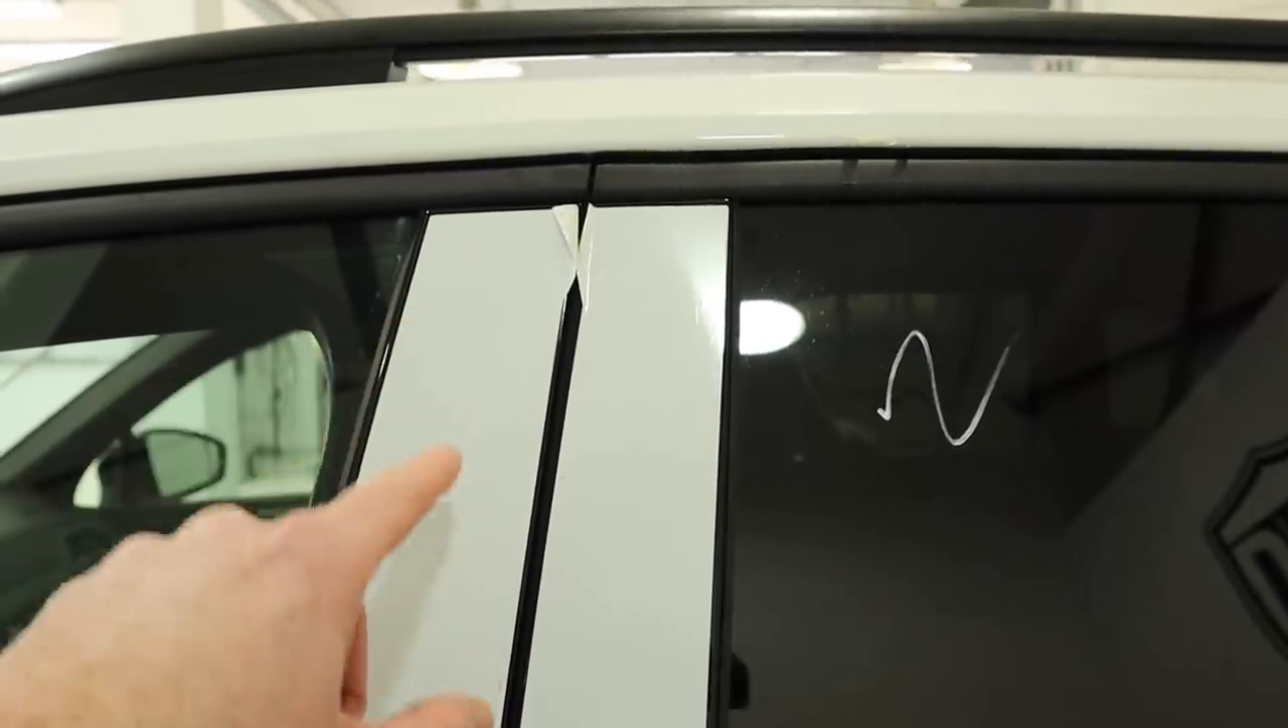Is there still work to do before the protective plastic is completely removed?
Yes.